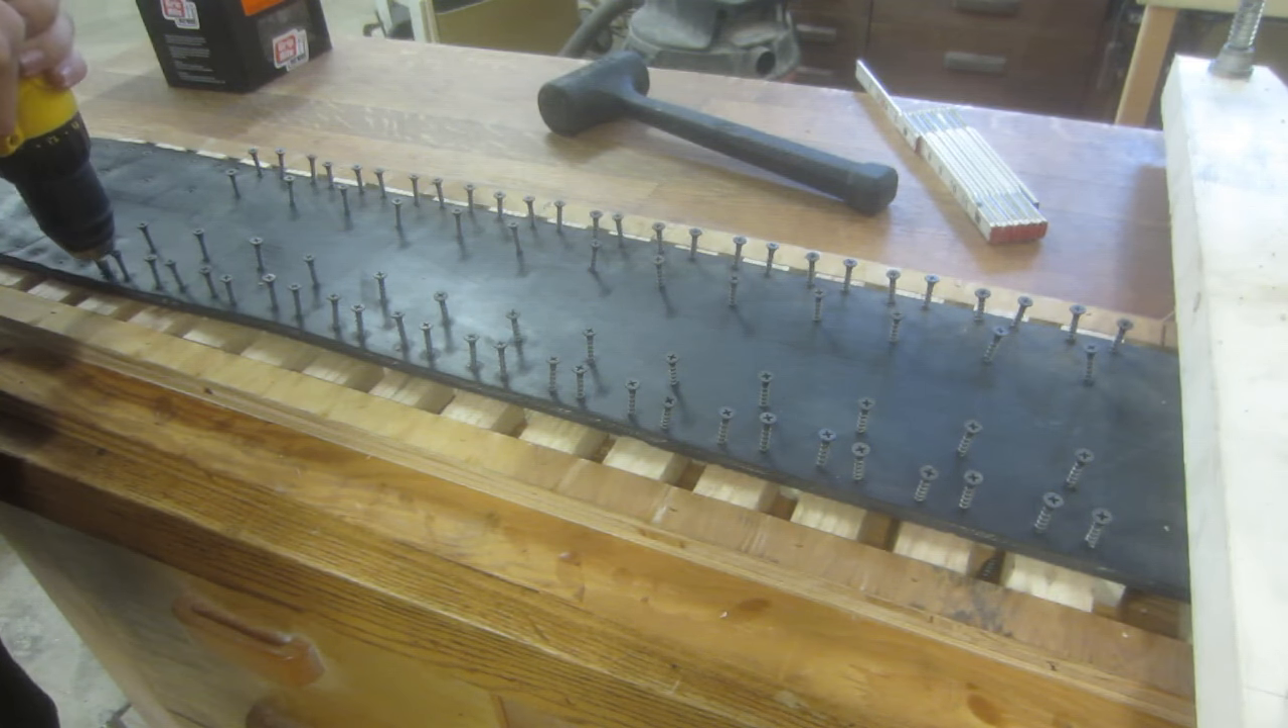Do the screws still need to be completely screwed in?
Yes.